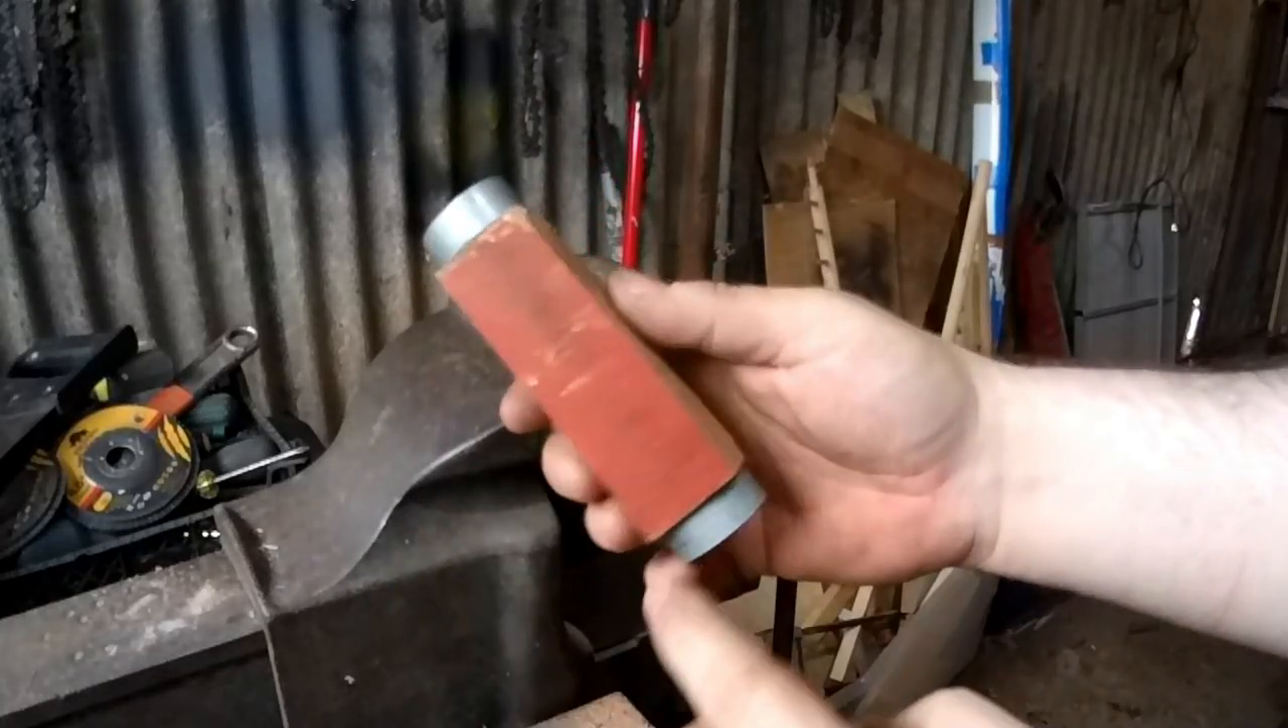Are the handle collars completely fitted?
Yes.